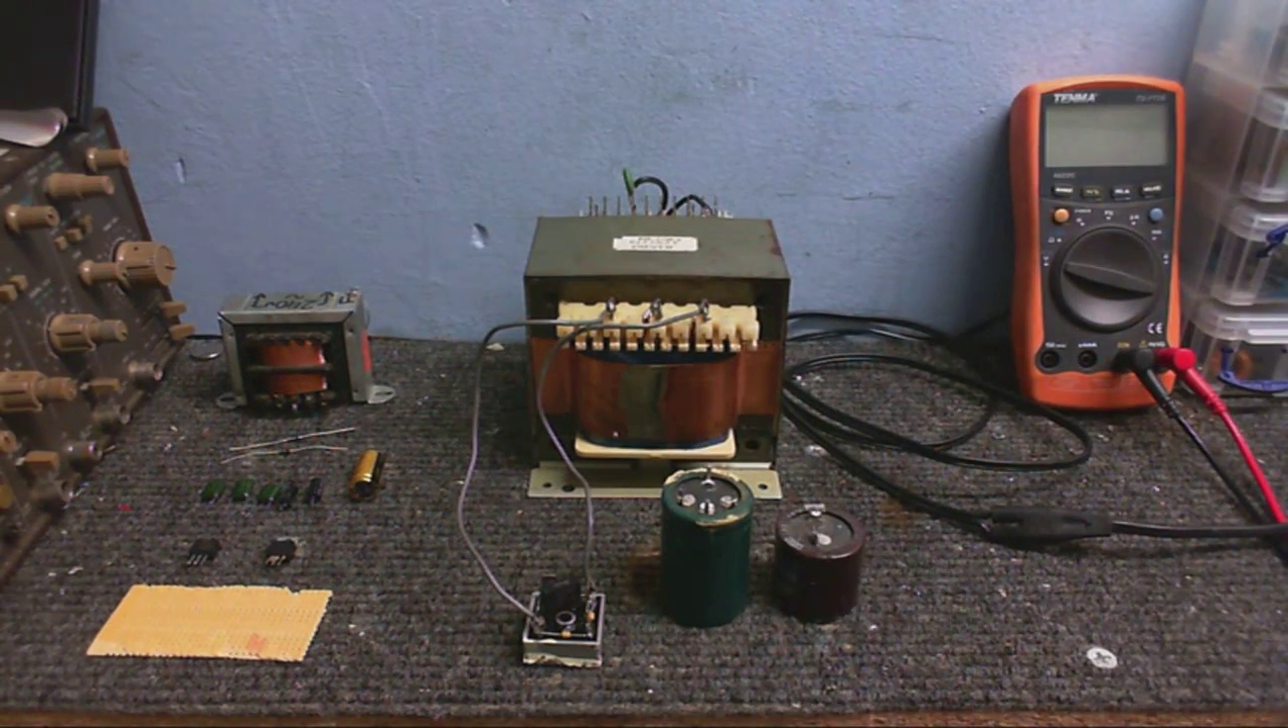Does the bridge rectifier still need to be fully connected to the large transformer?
No.